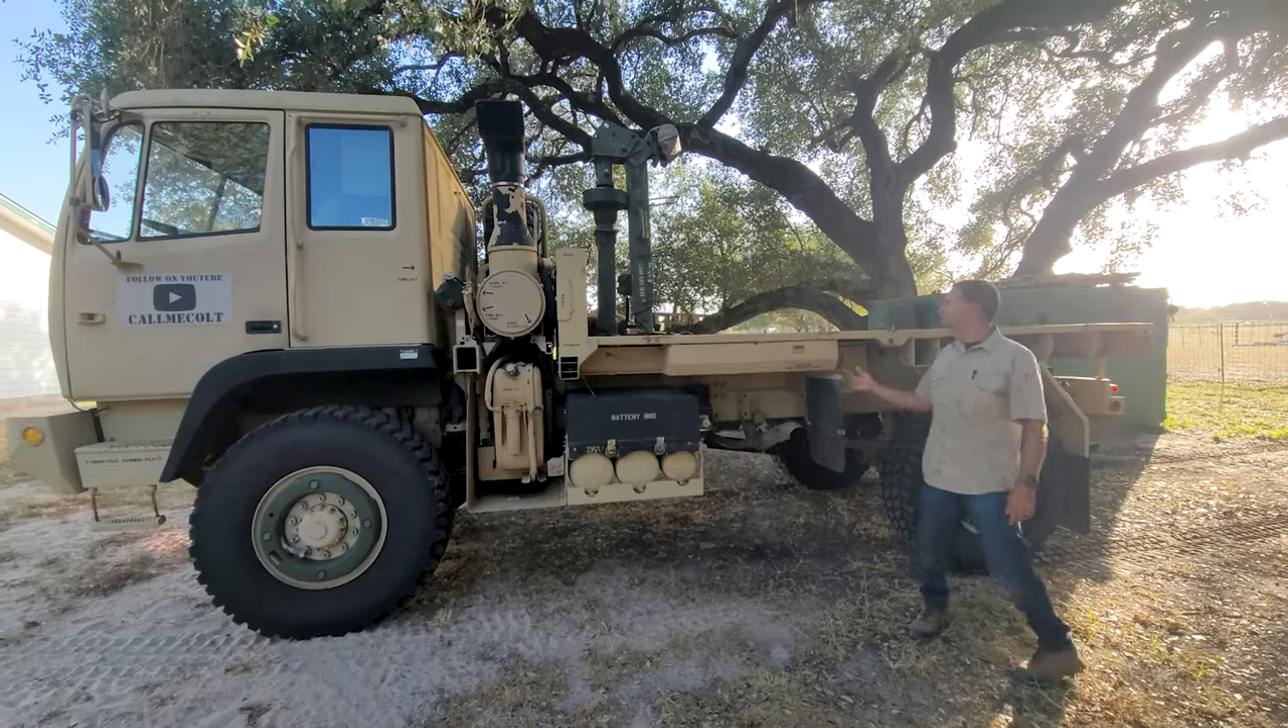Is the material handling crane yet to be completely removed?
Yes.